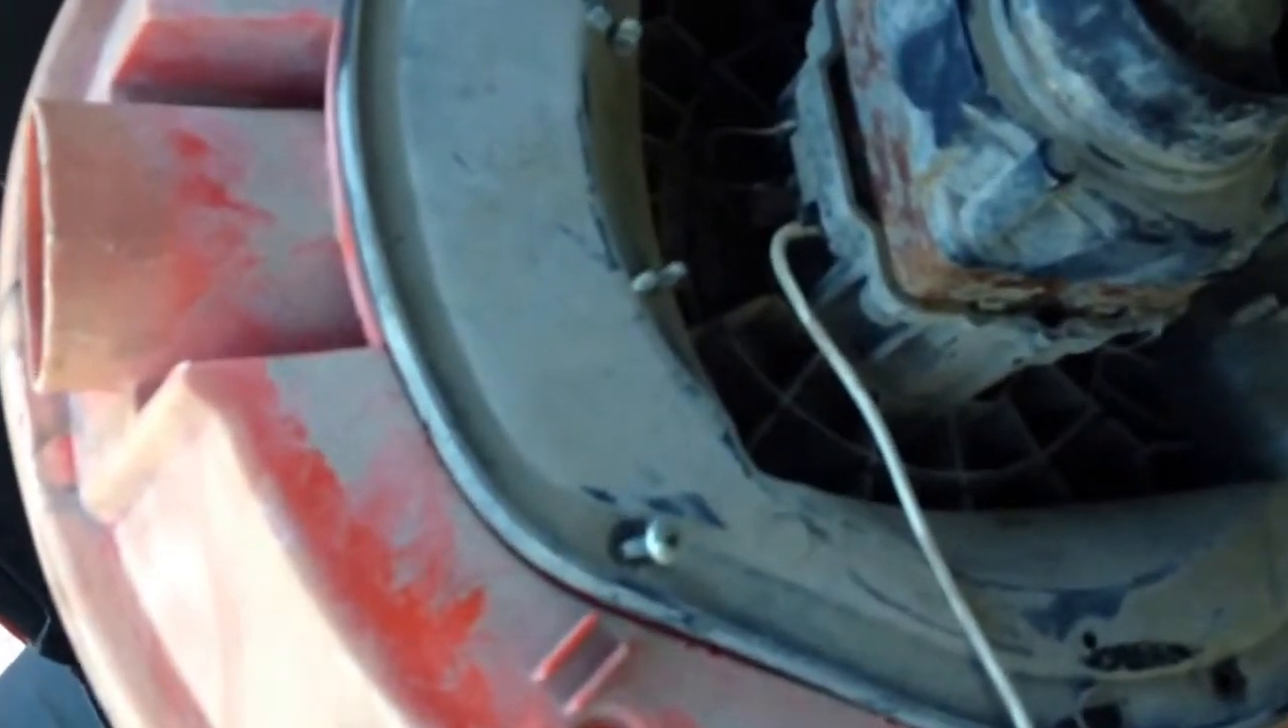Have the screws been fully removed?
No.